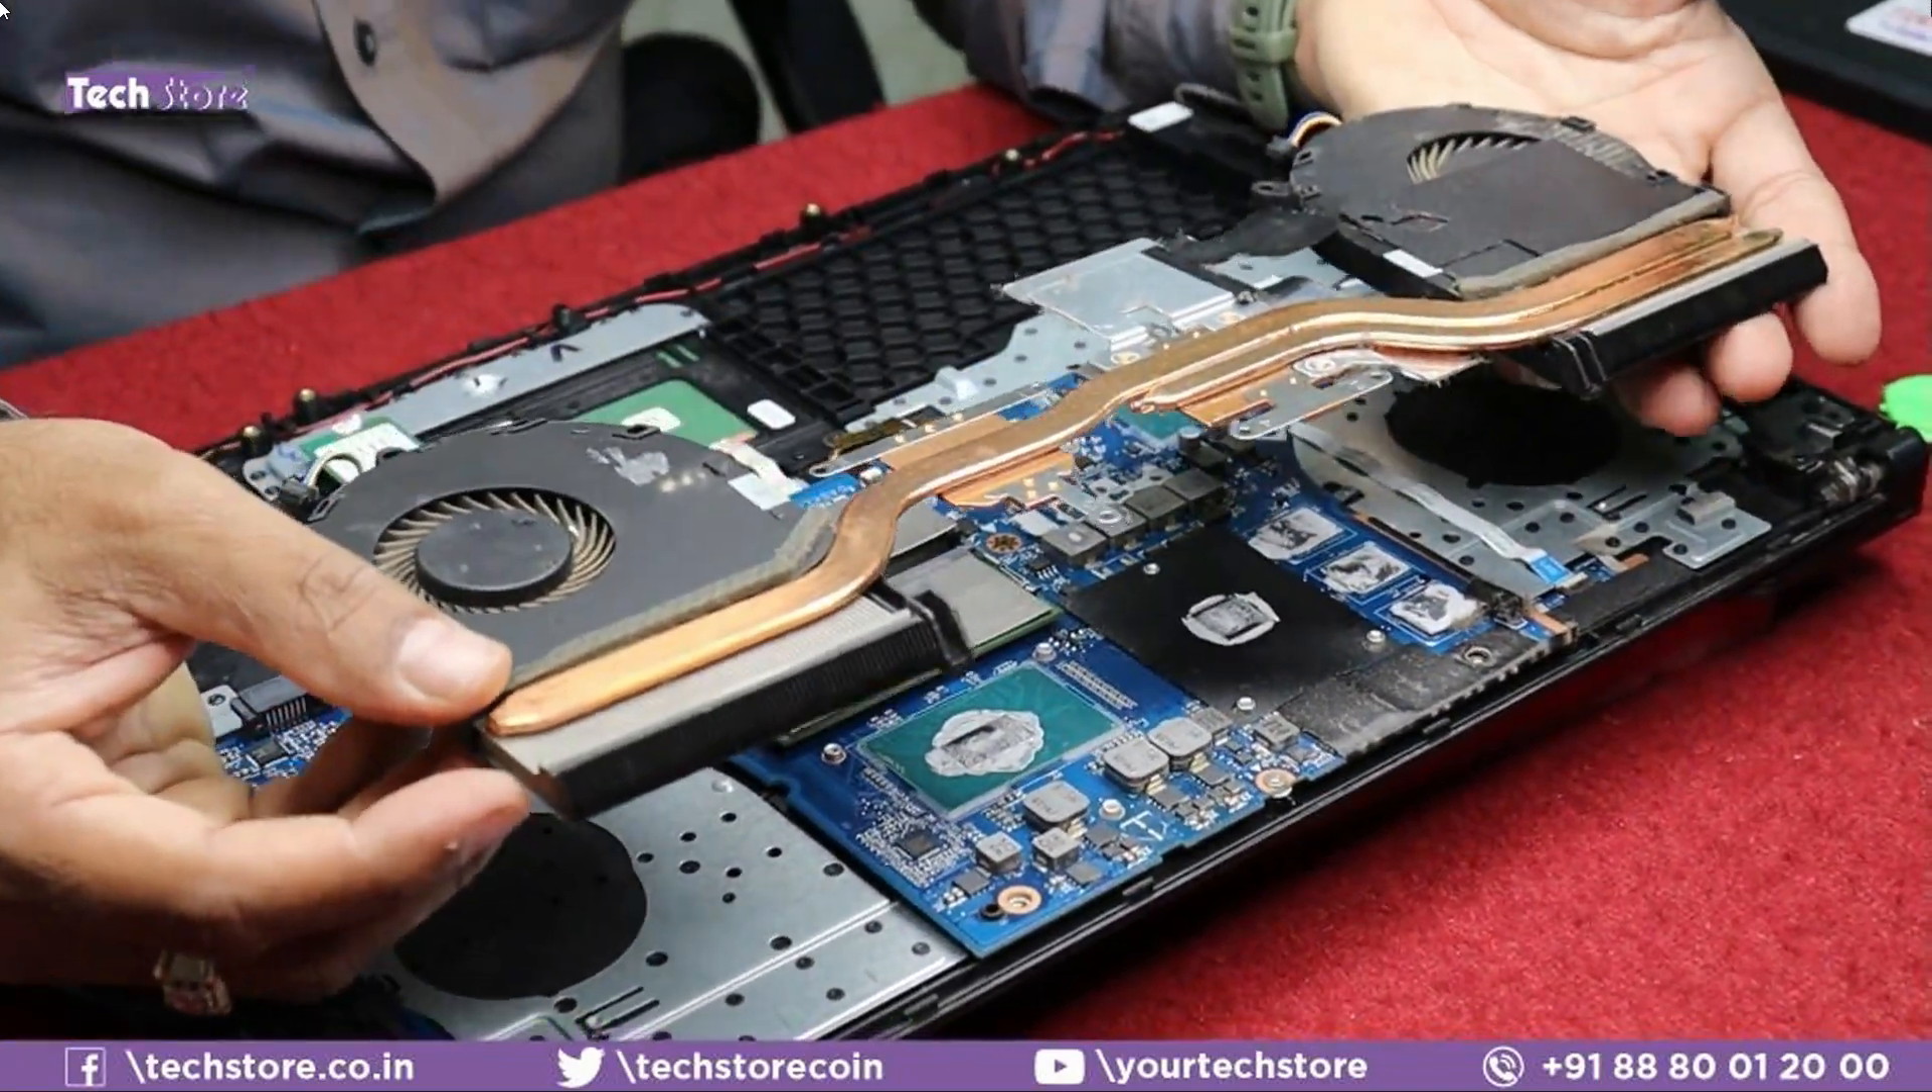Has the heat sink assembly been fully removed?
Yes.